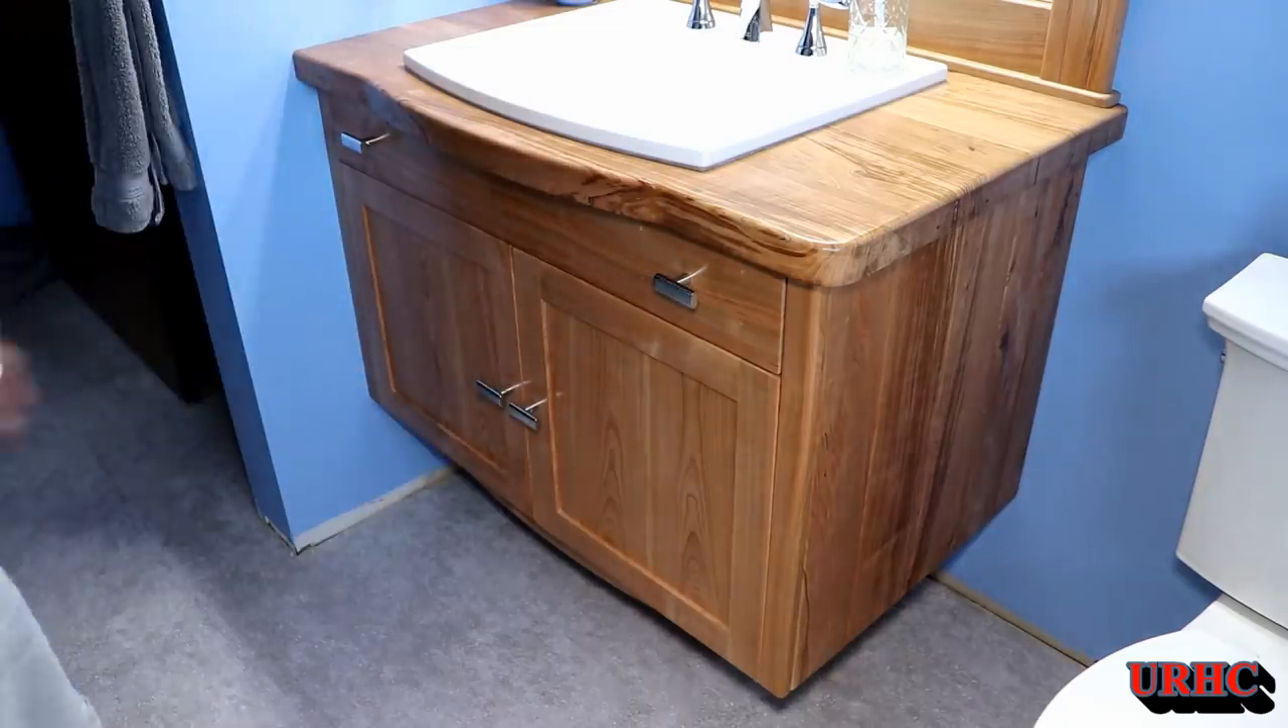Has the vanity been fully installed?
Yes.